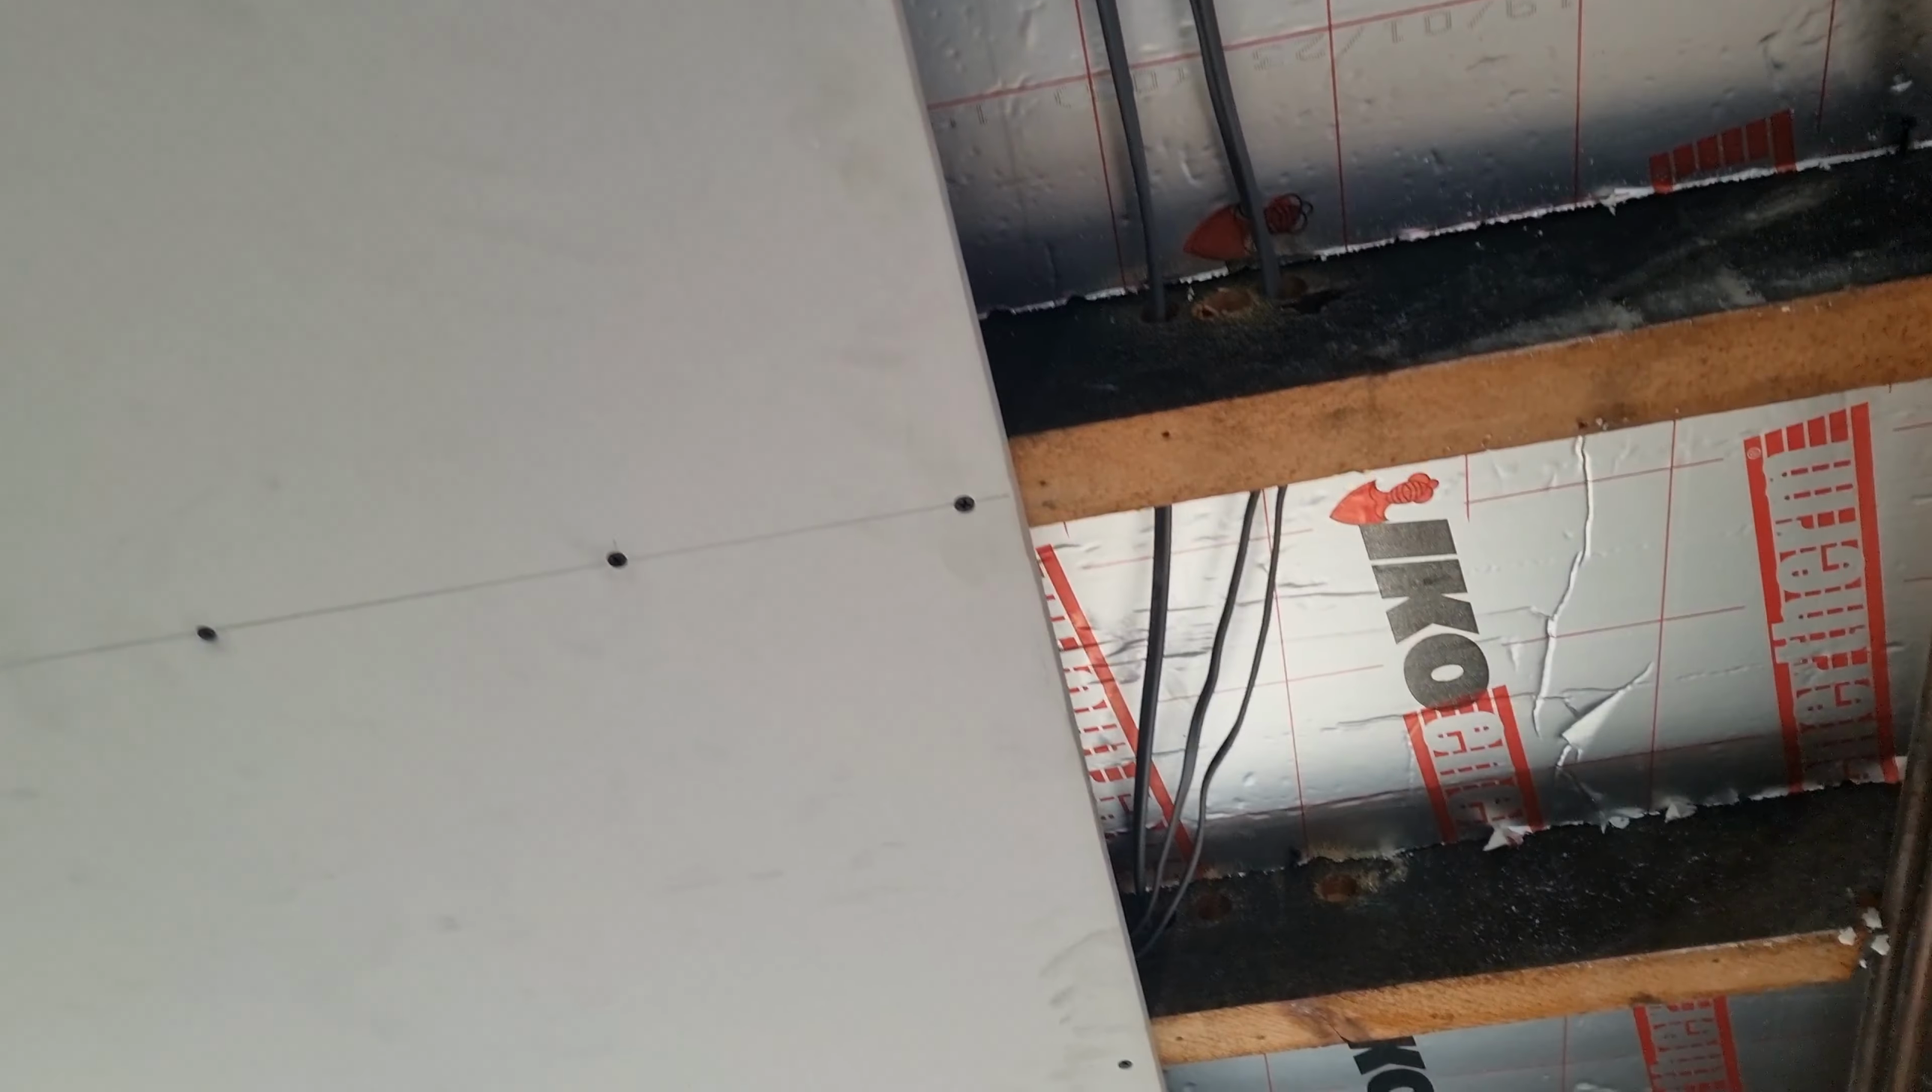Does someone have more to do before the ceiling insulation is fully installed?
No.